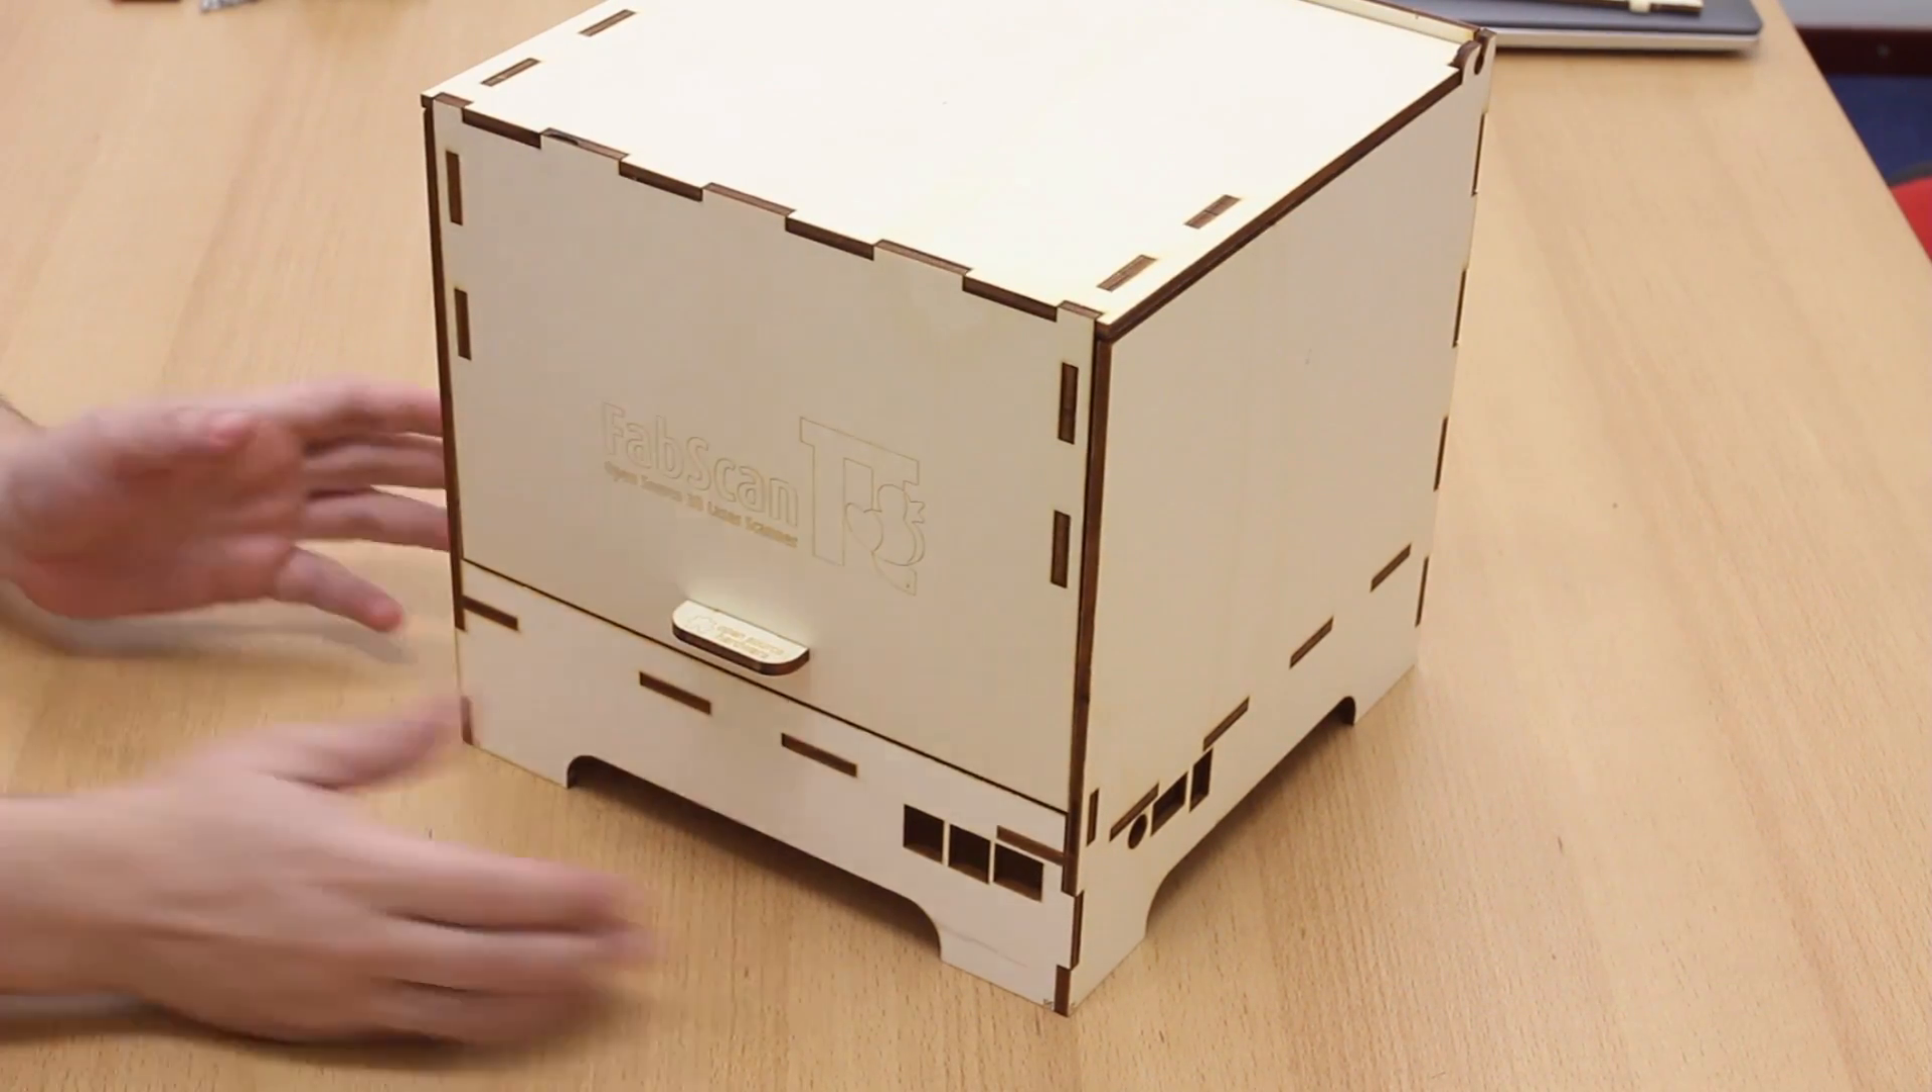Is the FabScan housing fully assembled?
Yes.